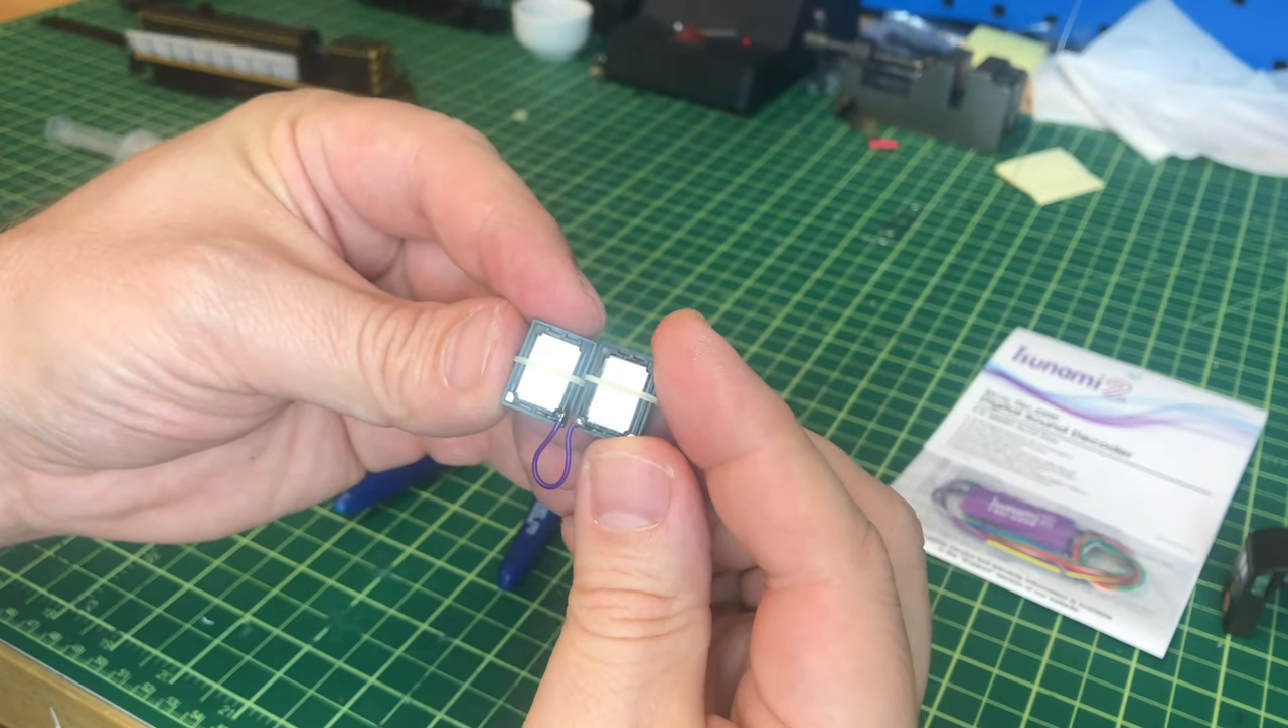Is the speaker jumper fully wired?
Yes.